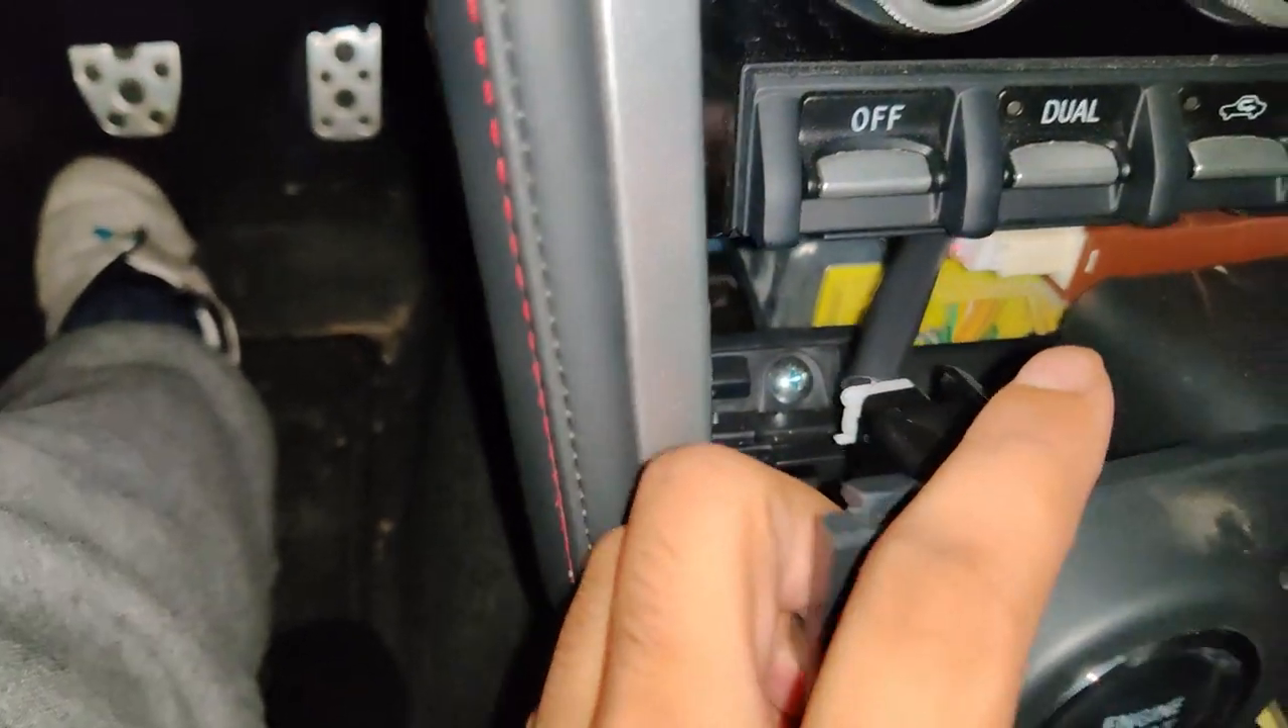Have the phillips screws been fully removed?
No.